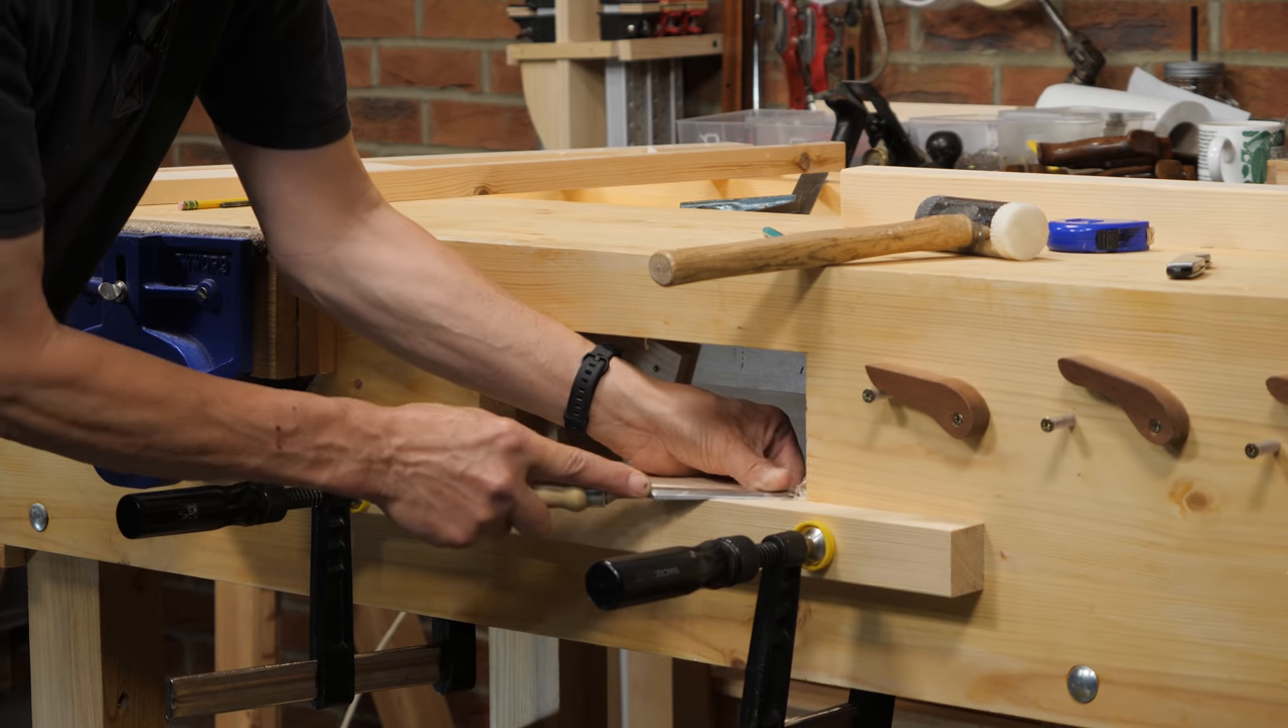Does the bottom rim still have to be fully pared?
Yes.